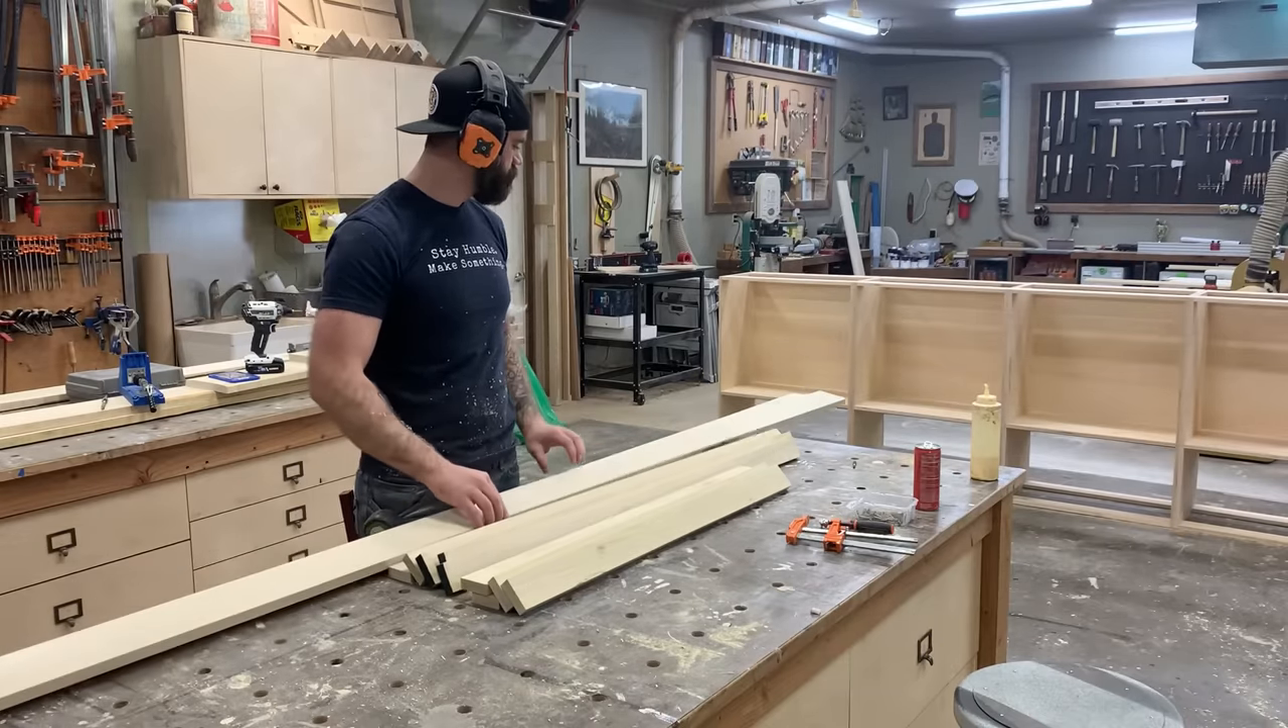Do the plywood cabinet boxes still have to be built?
No.